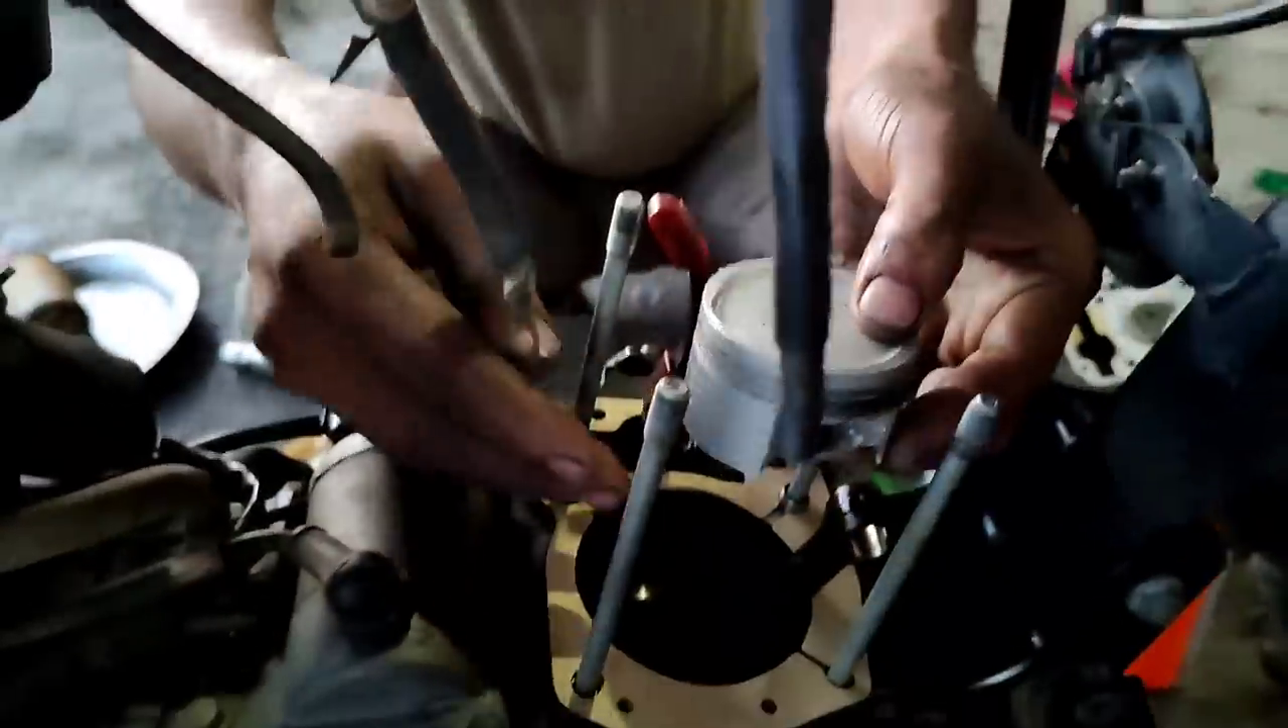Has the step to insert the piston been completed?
No.